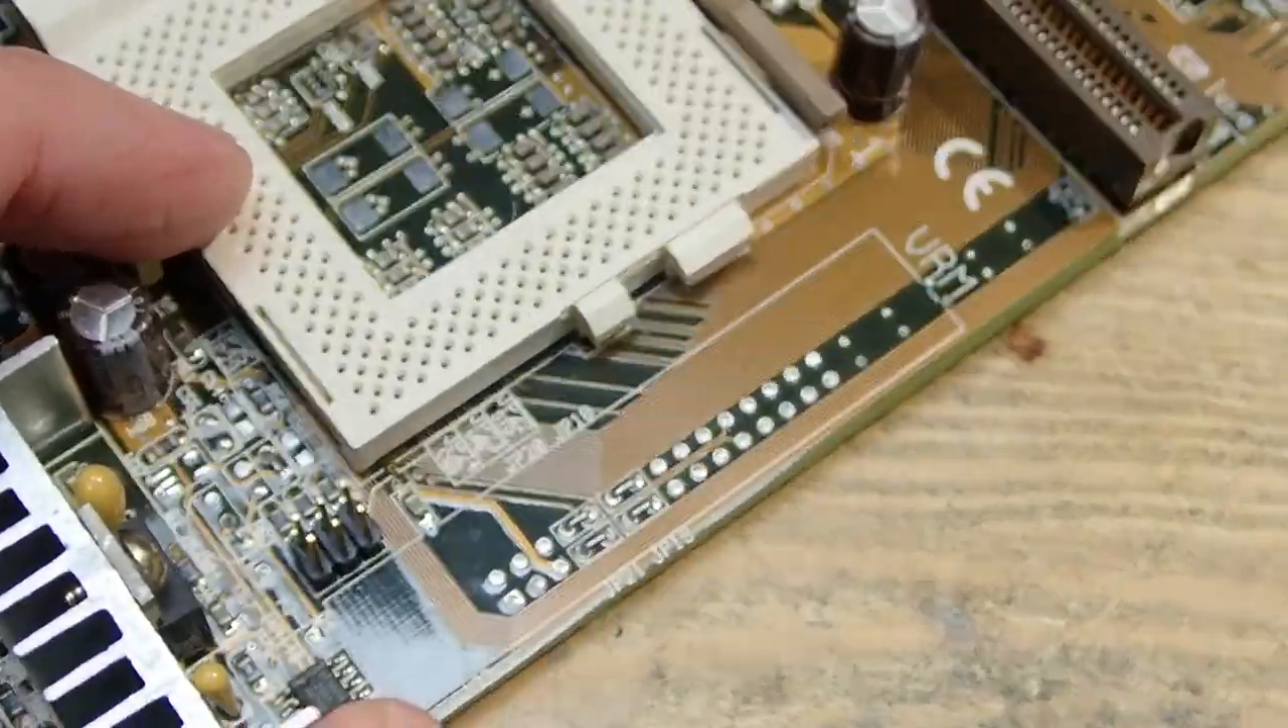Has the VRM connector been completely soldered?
No.